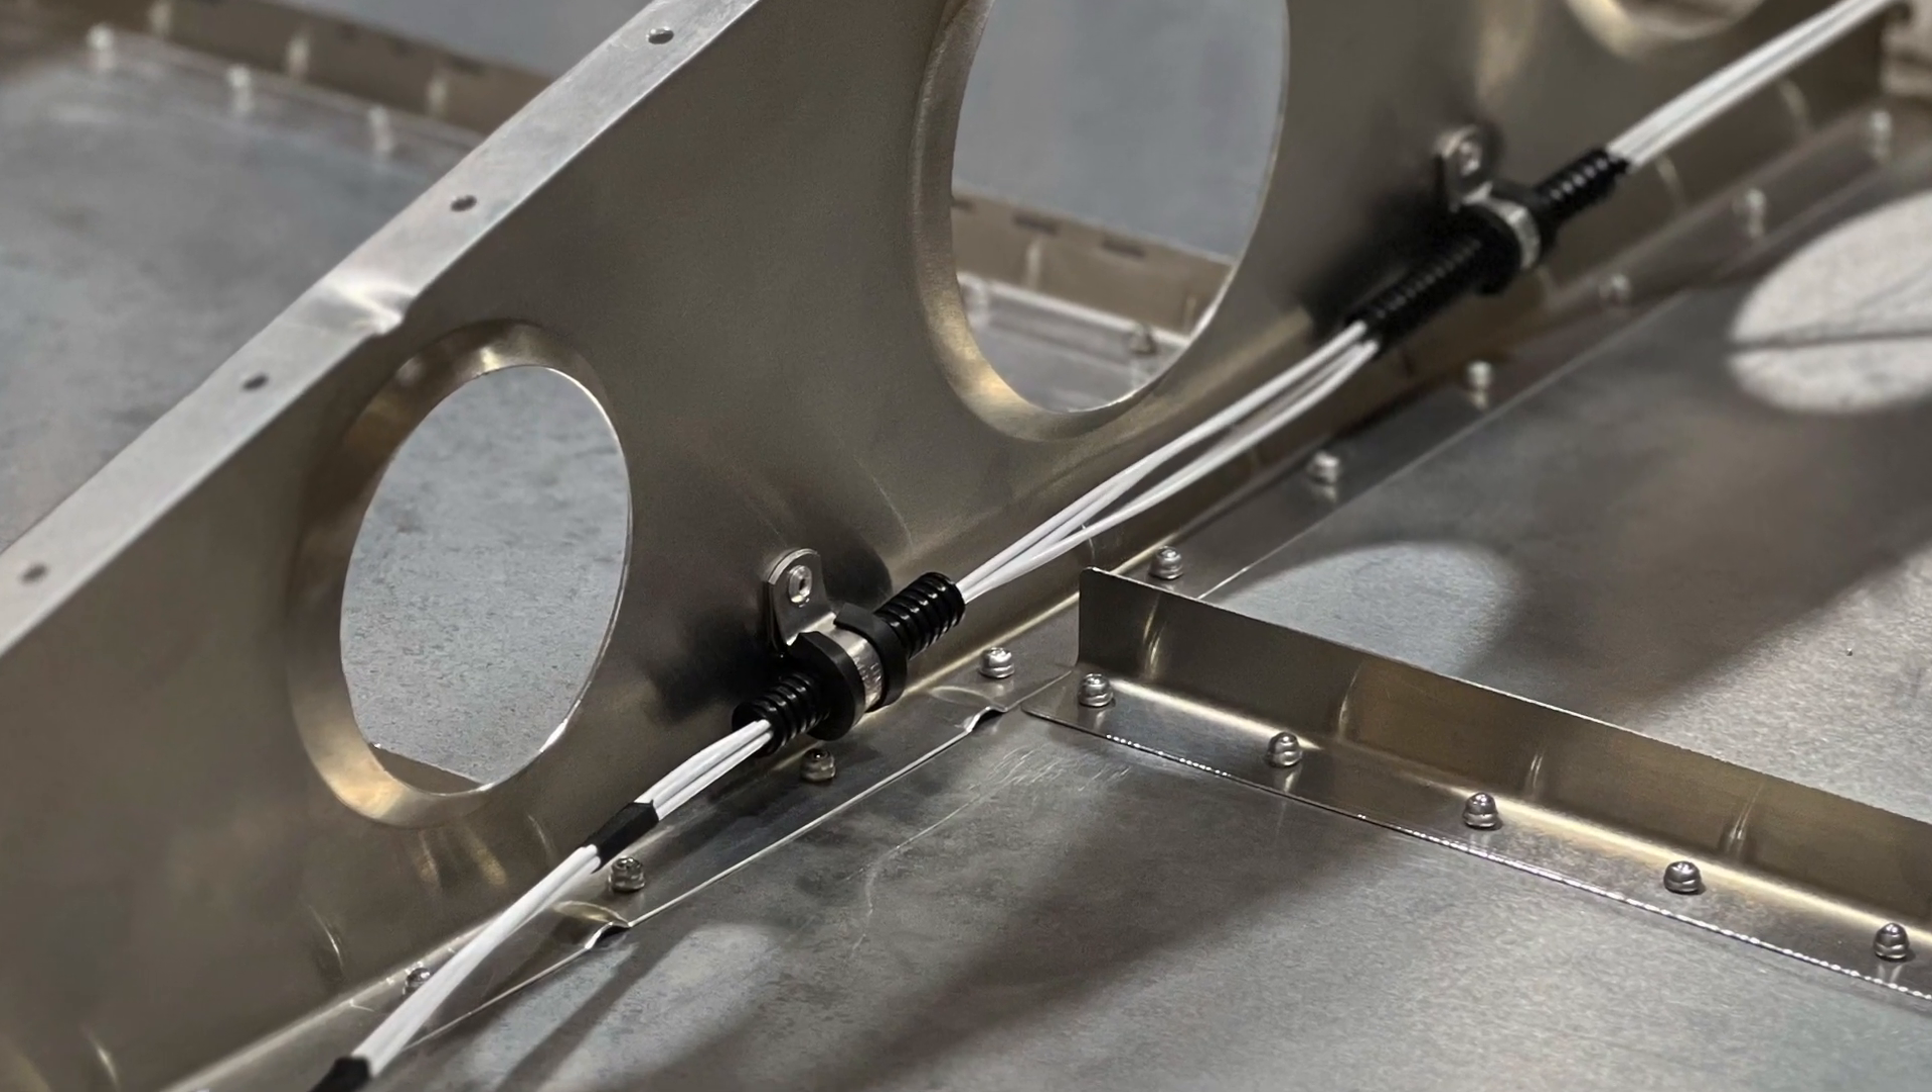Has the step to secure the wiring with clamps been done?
Yes.